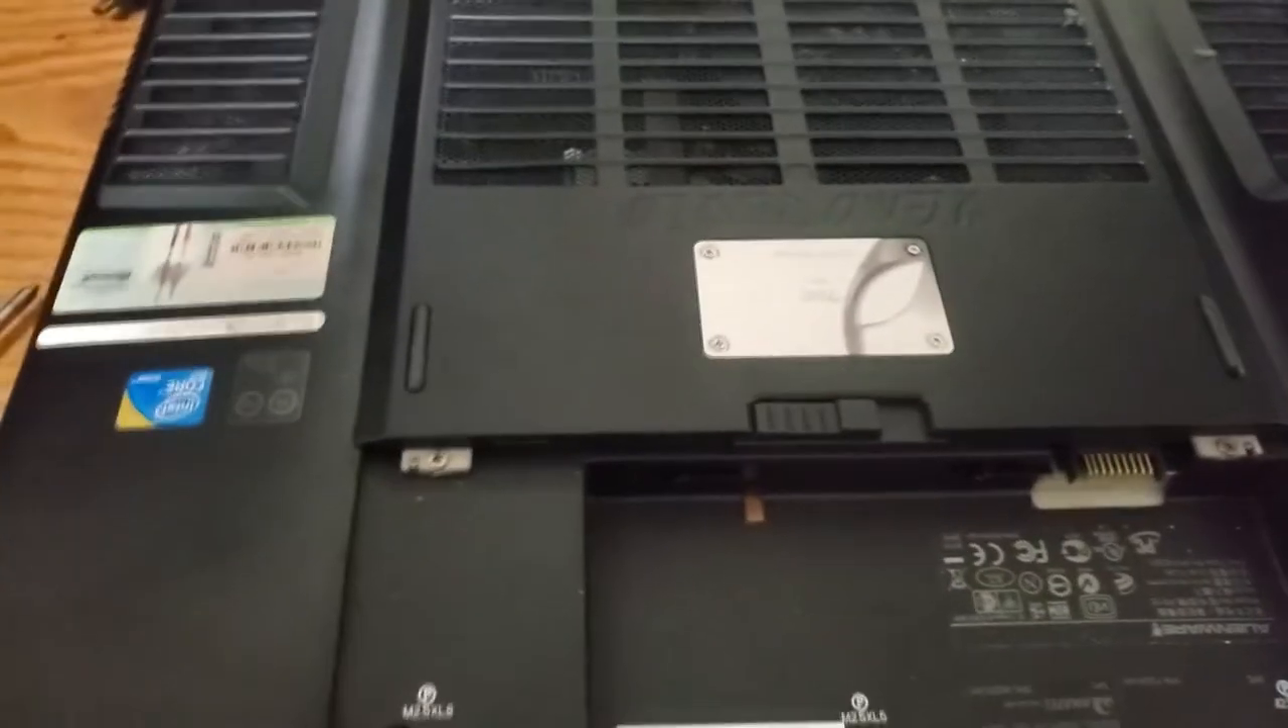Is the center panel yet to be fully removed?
Yes.